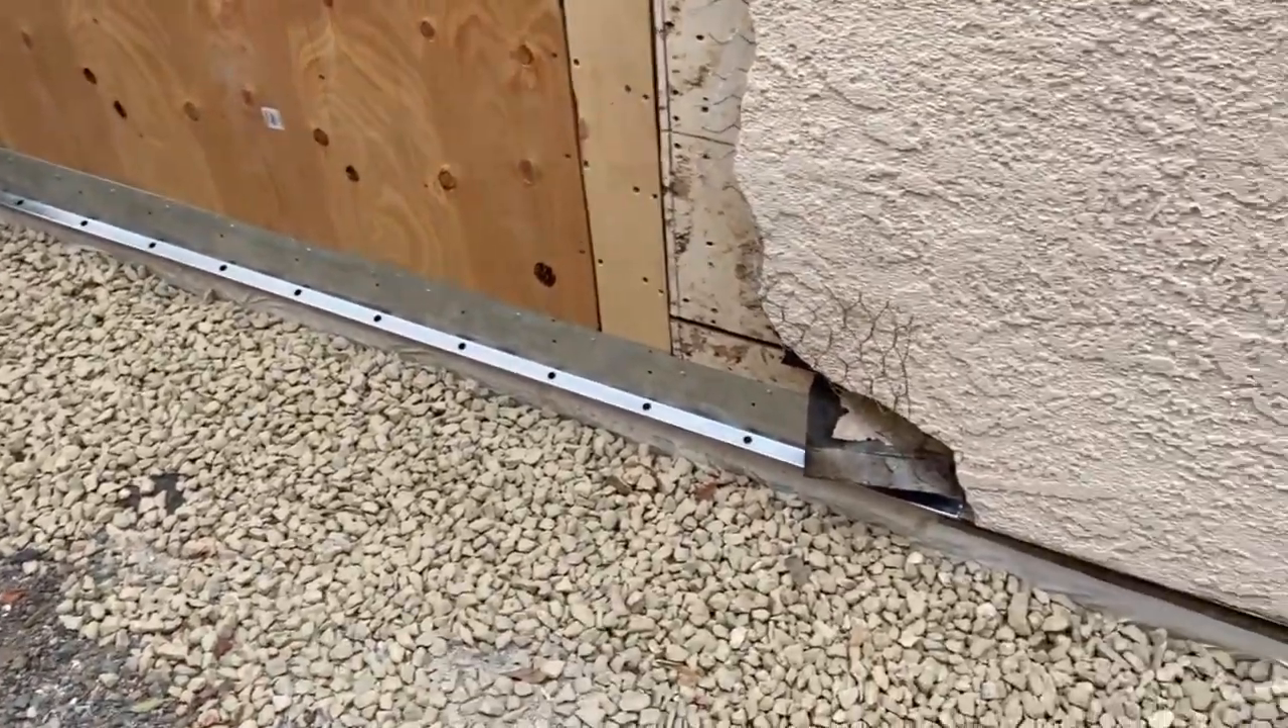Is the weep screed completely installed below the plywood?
Yes.